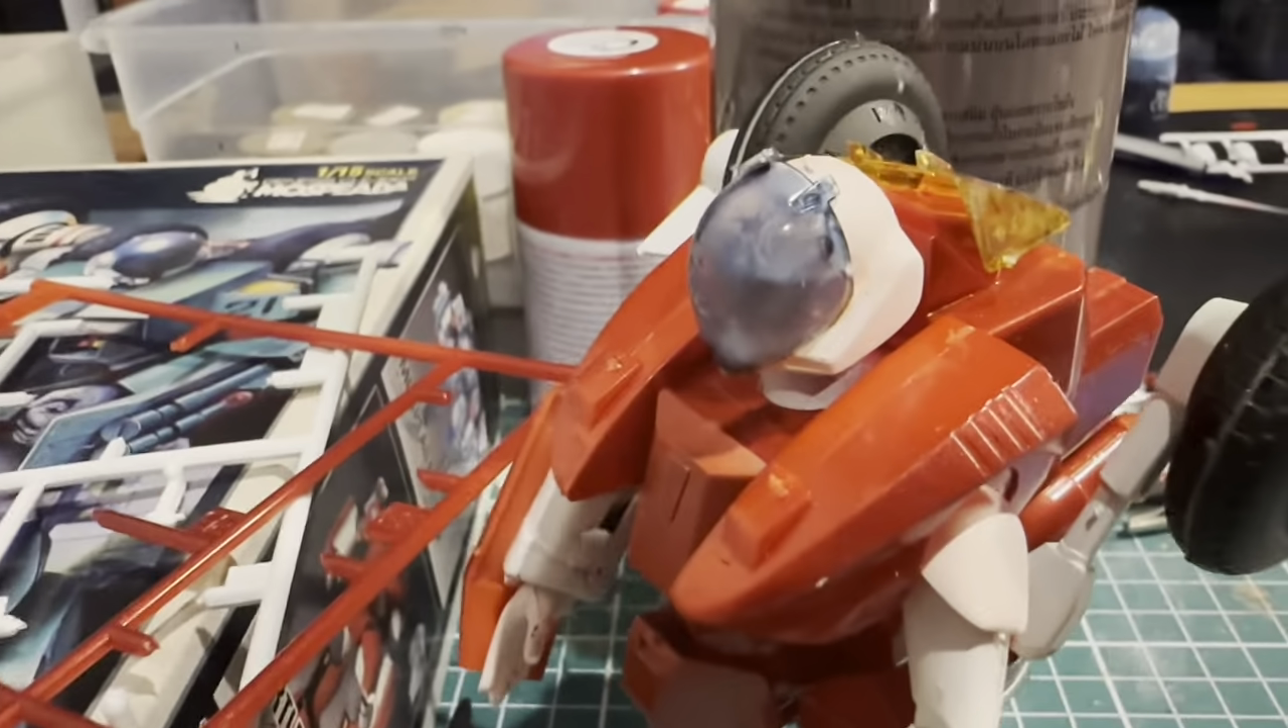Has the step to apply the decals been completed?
No.